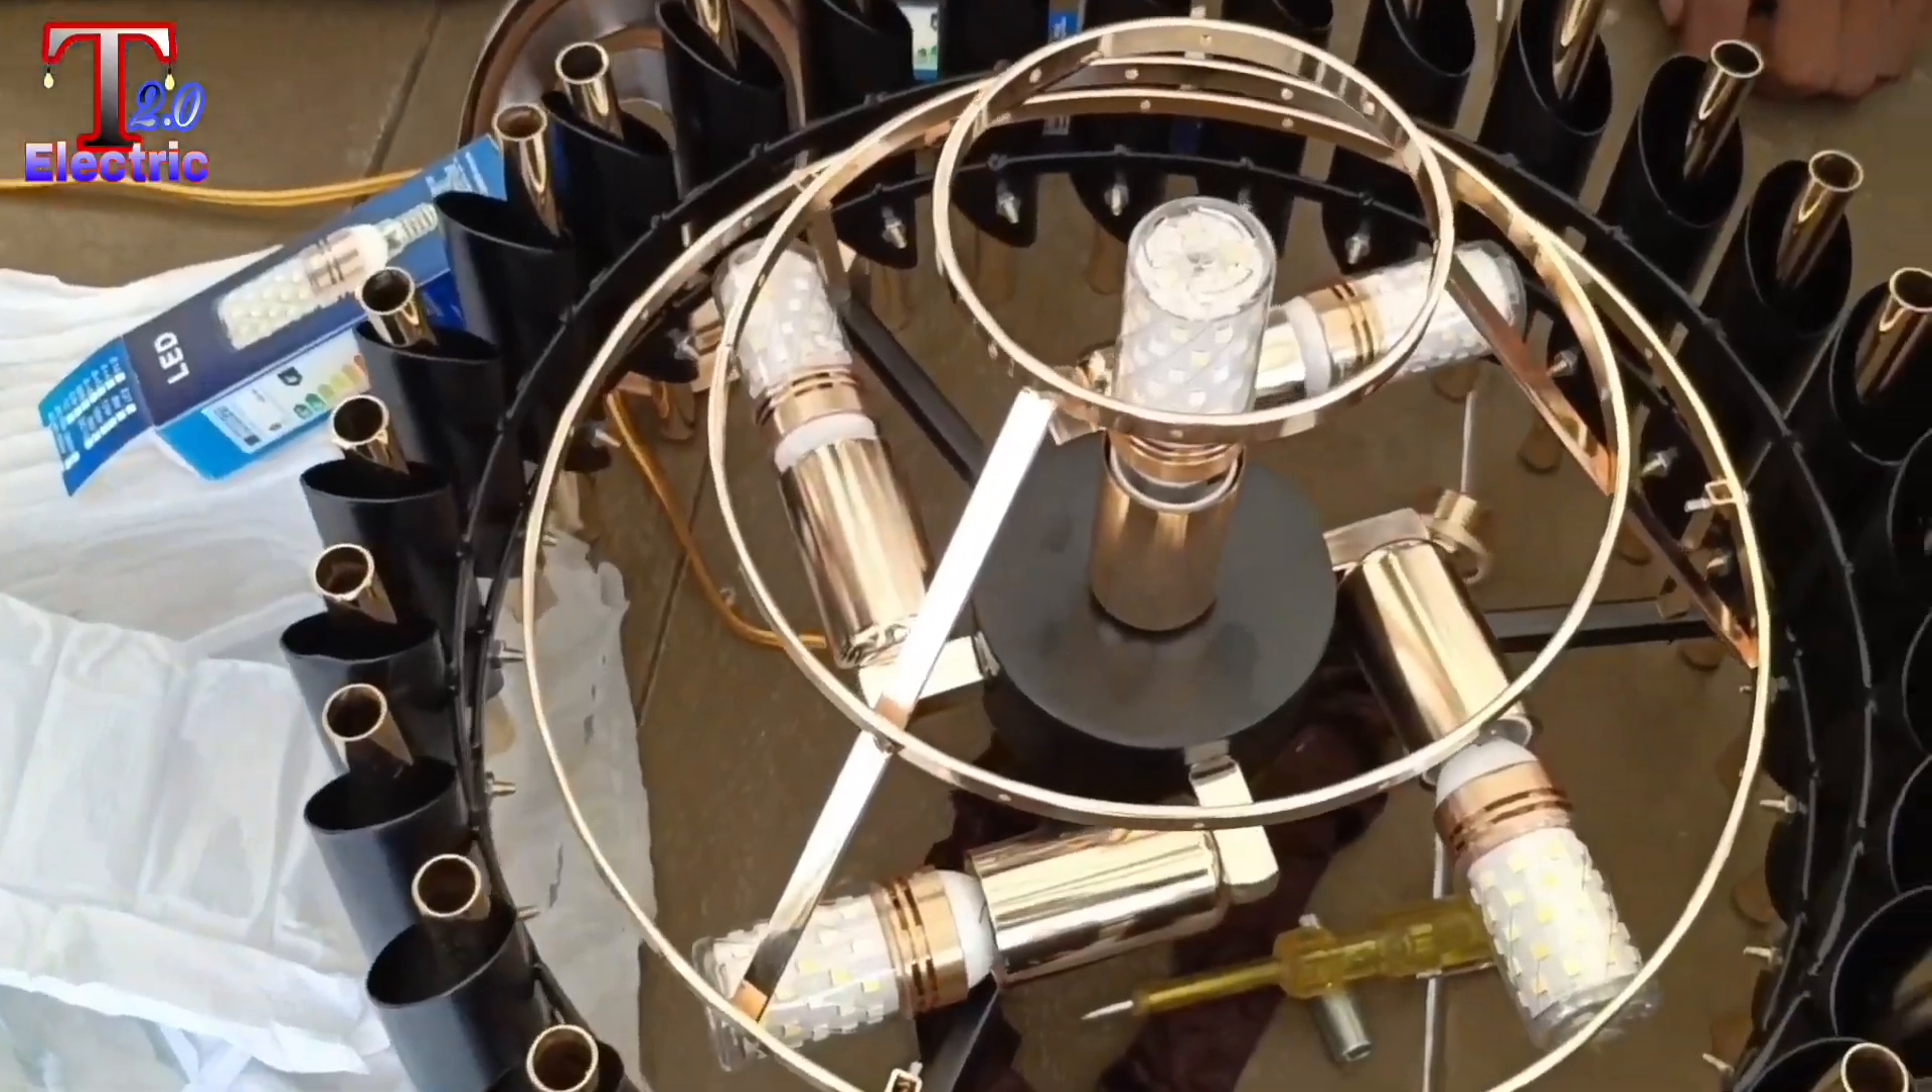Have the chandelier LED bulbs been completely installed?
Yes.